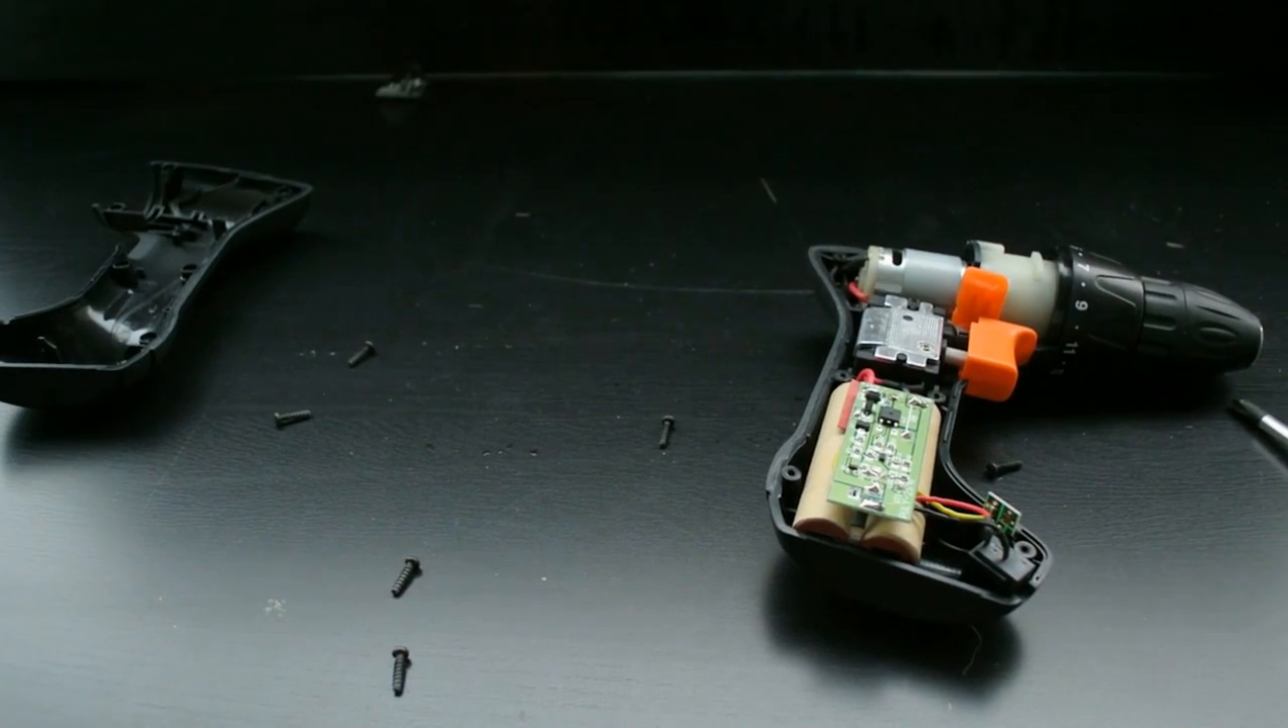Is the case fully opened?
Yes.